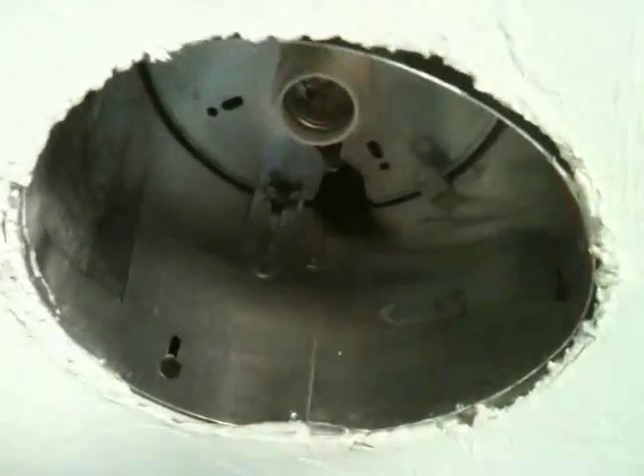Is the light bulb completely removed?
Yes.